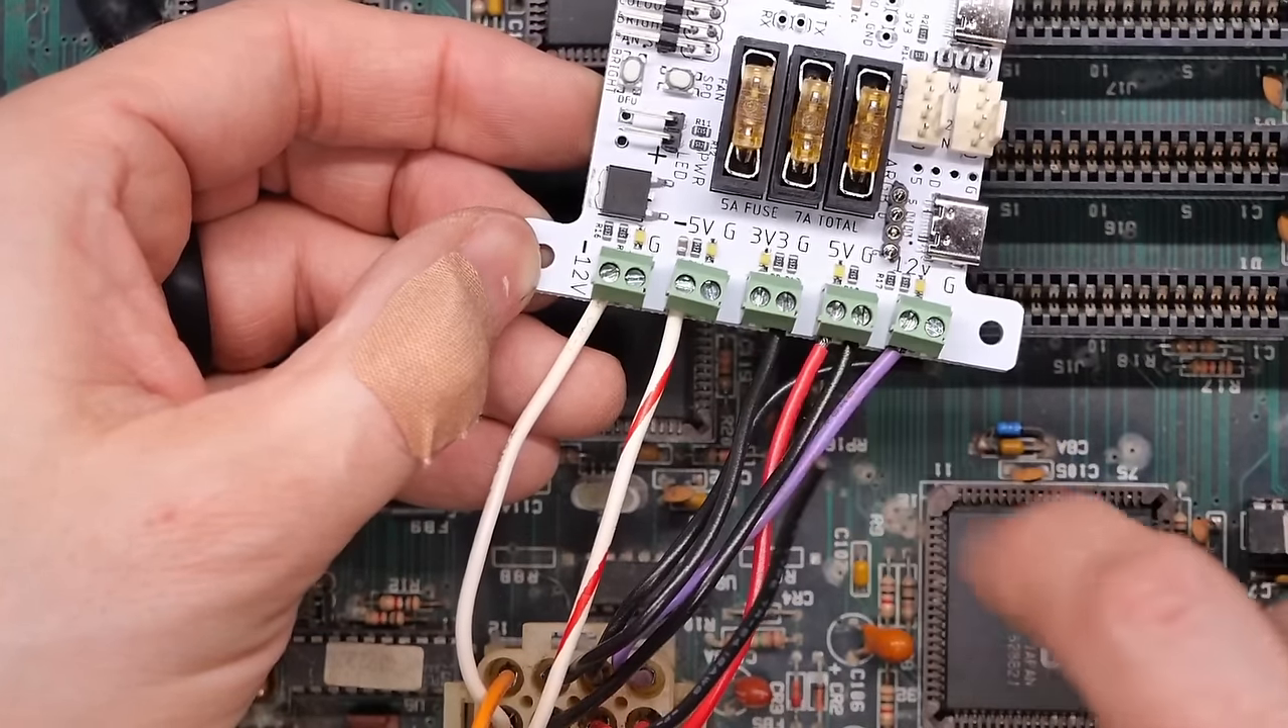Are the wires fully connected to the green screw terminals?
Yes.